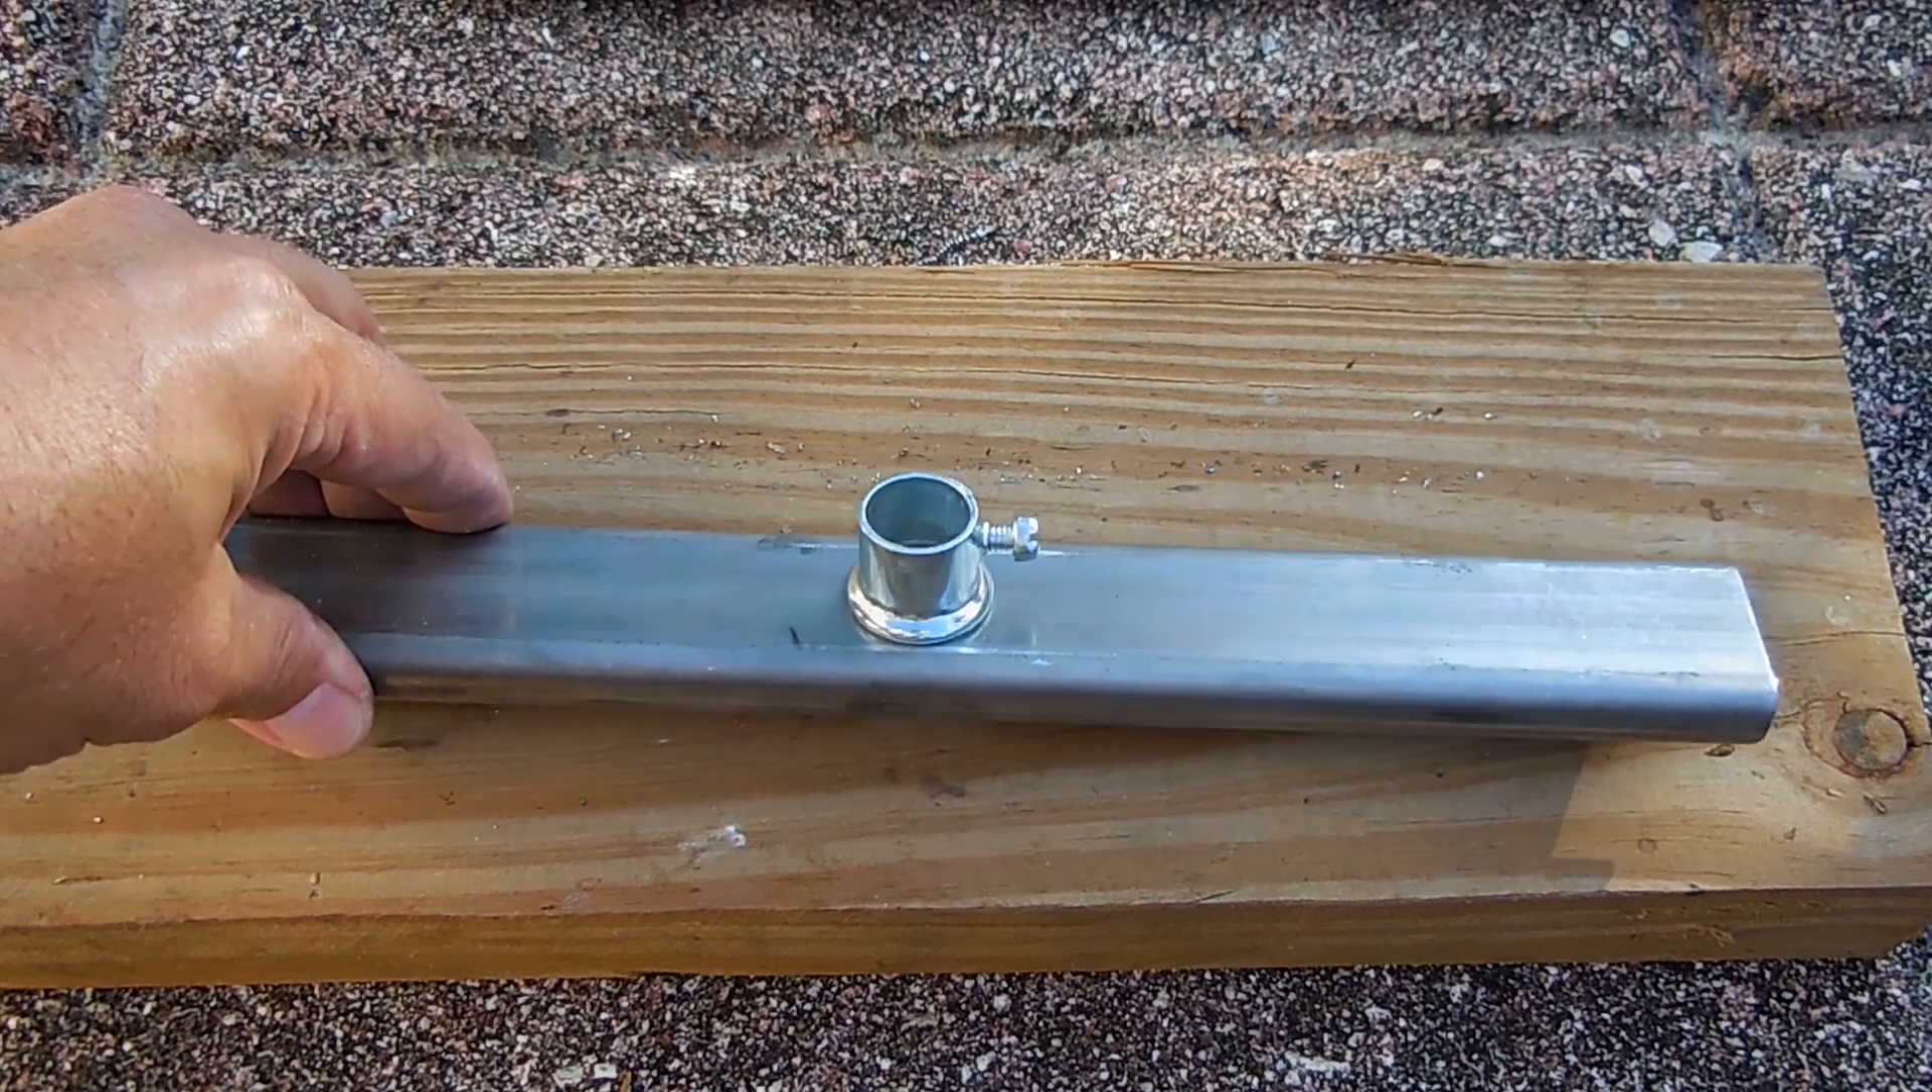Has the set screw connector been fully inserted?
Yes.